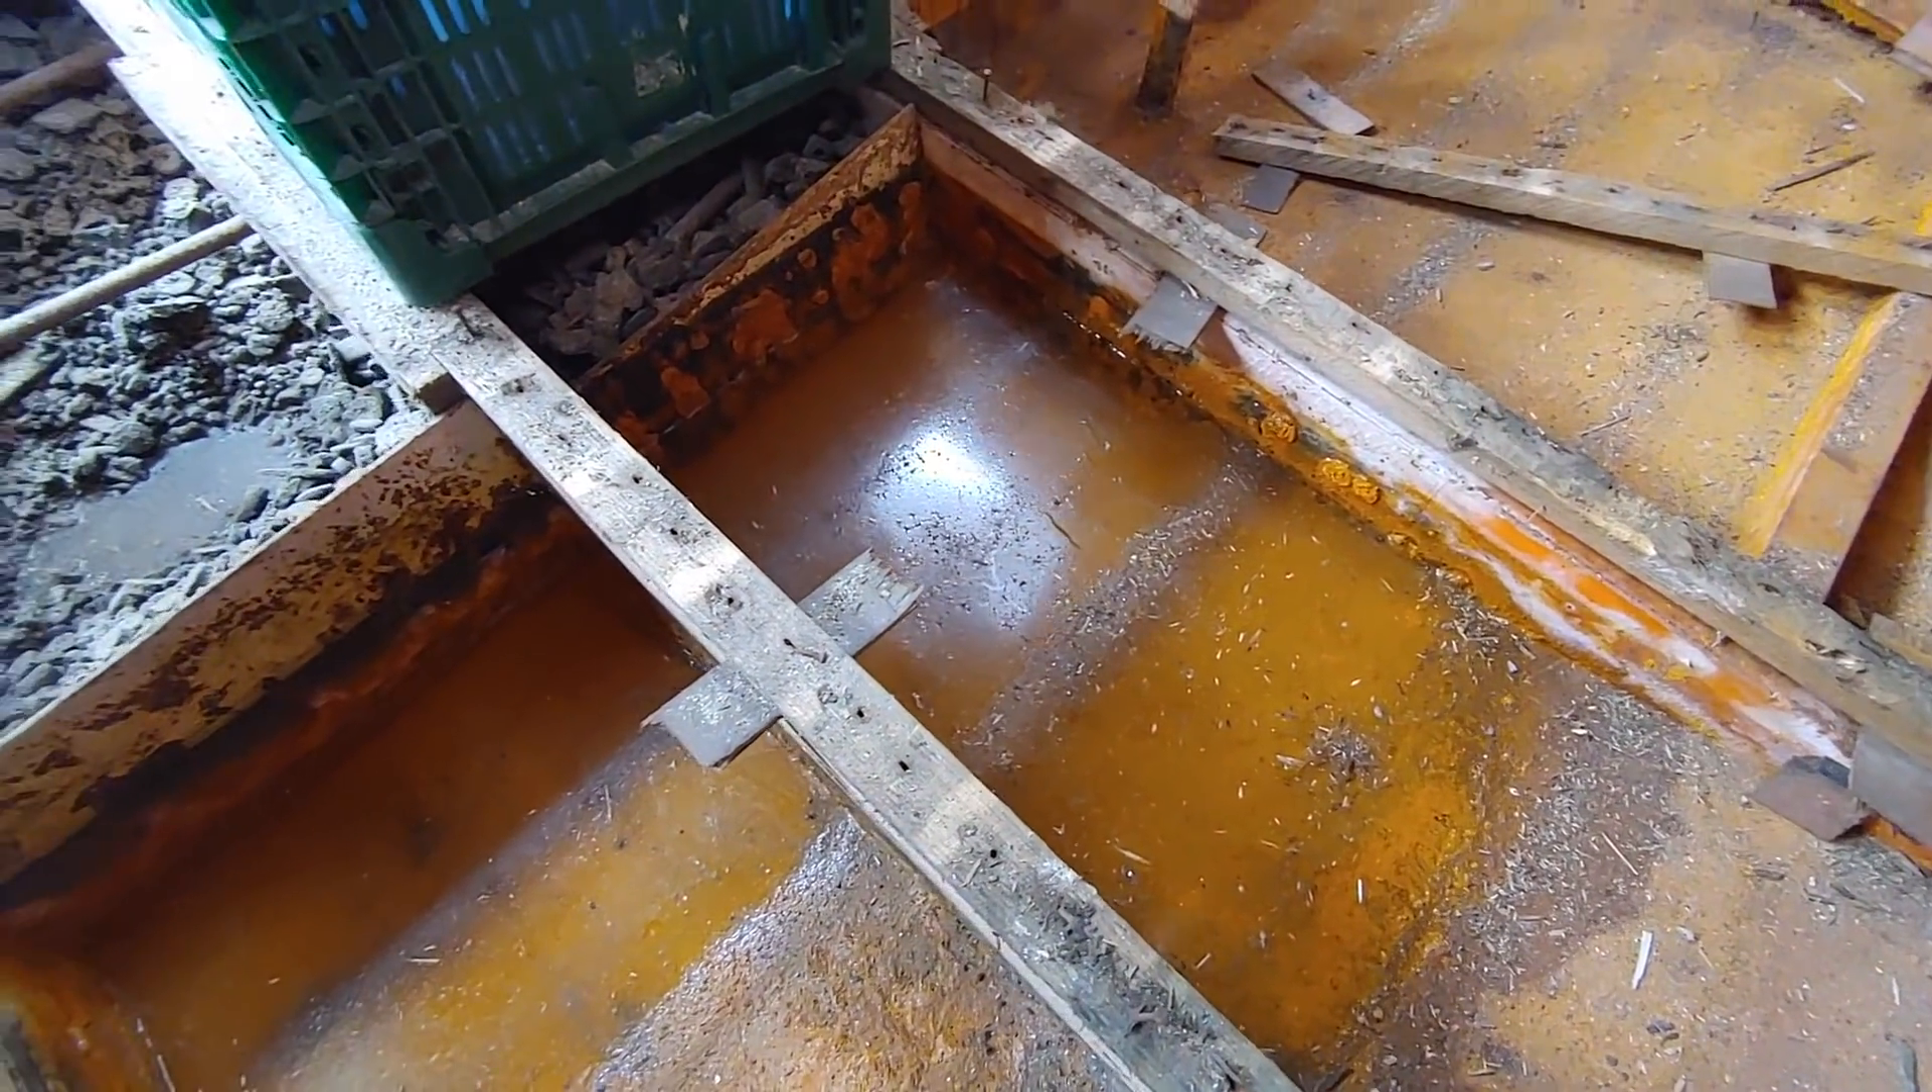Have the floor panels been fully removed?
Yes.